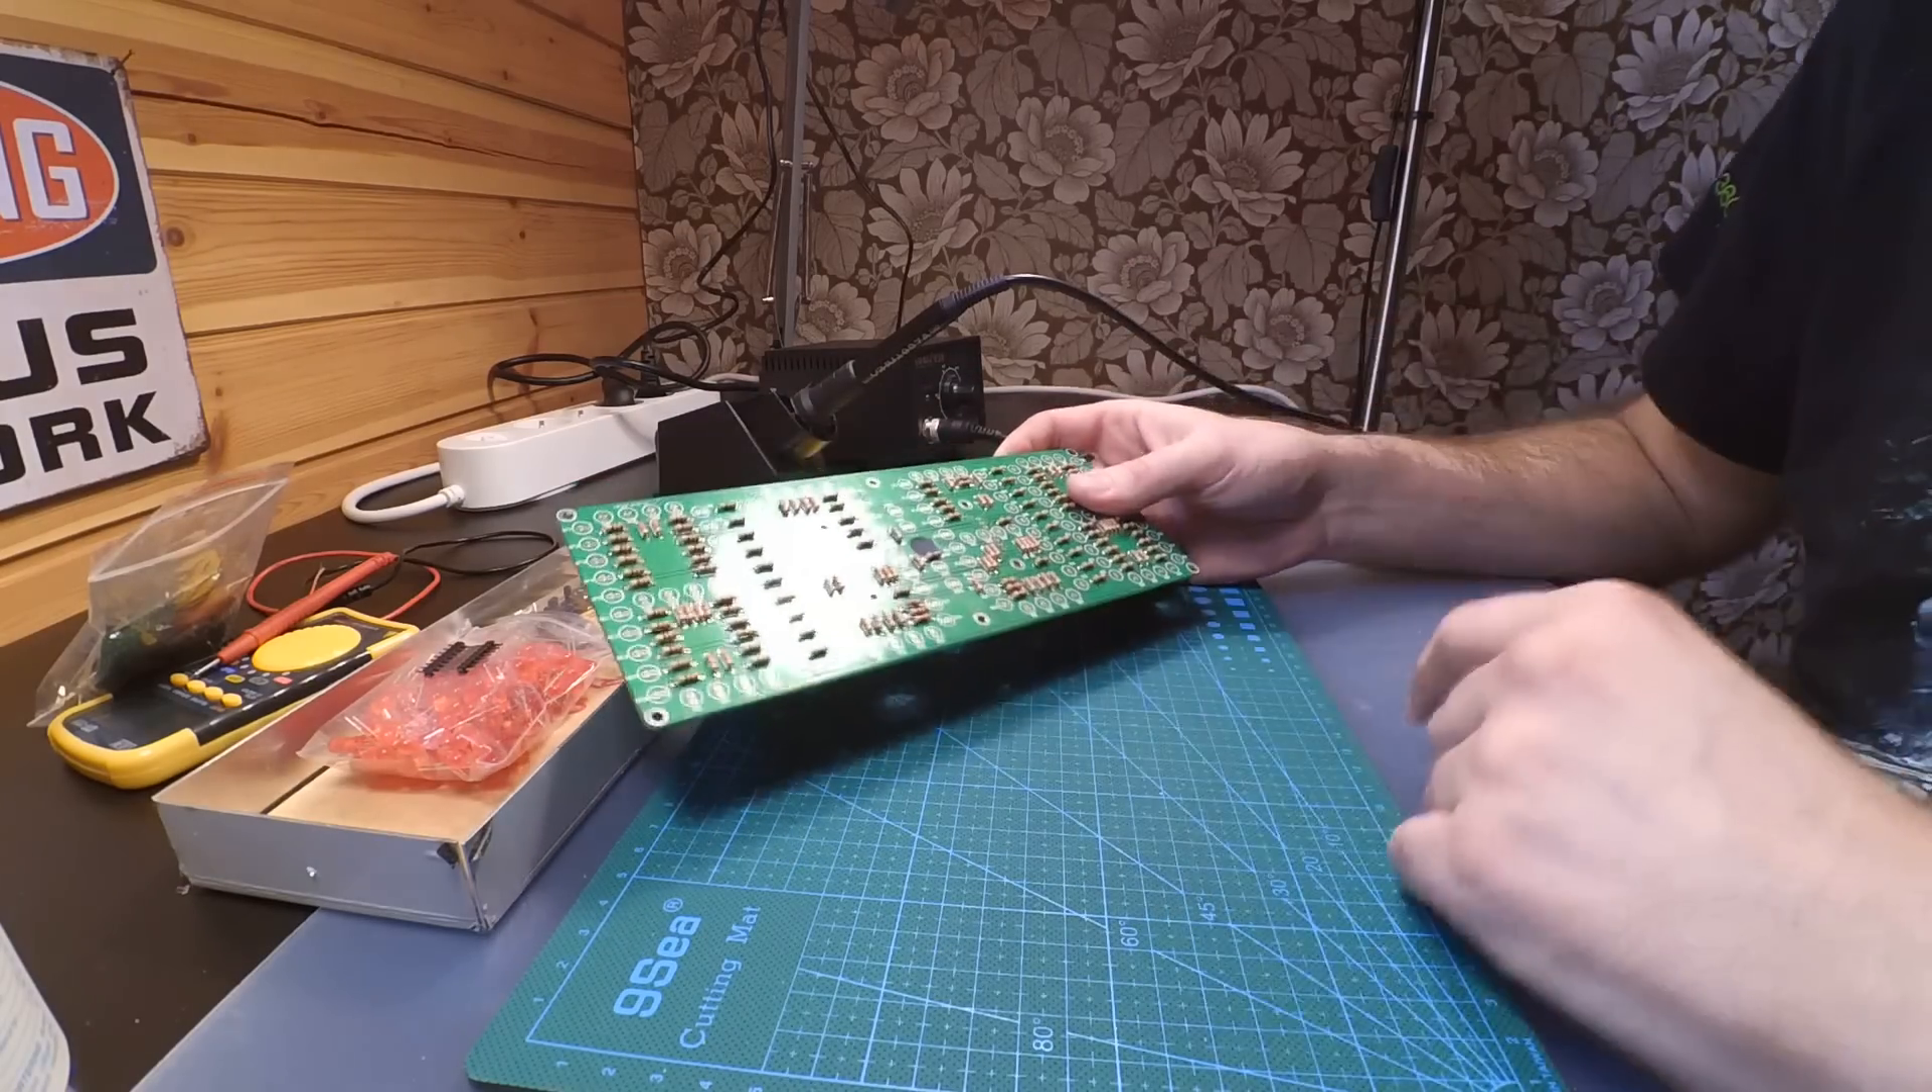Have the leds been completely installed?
No.